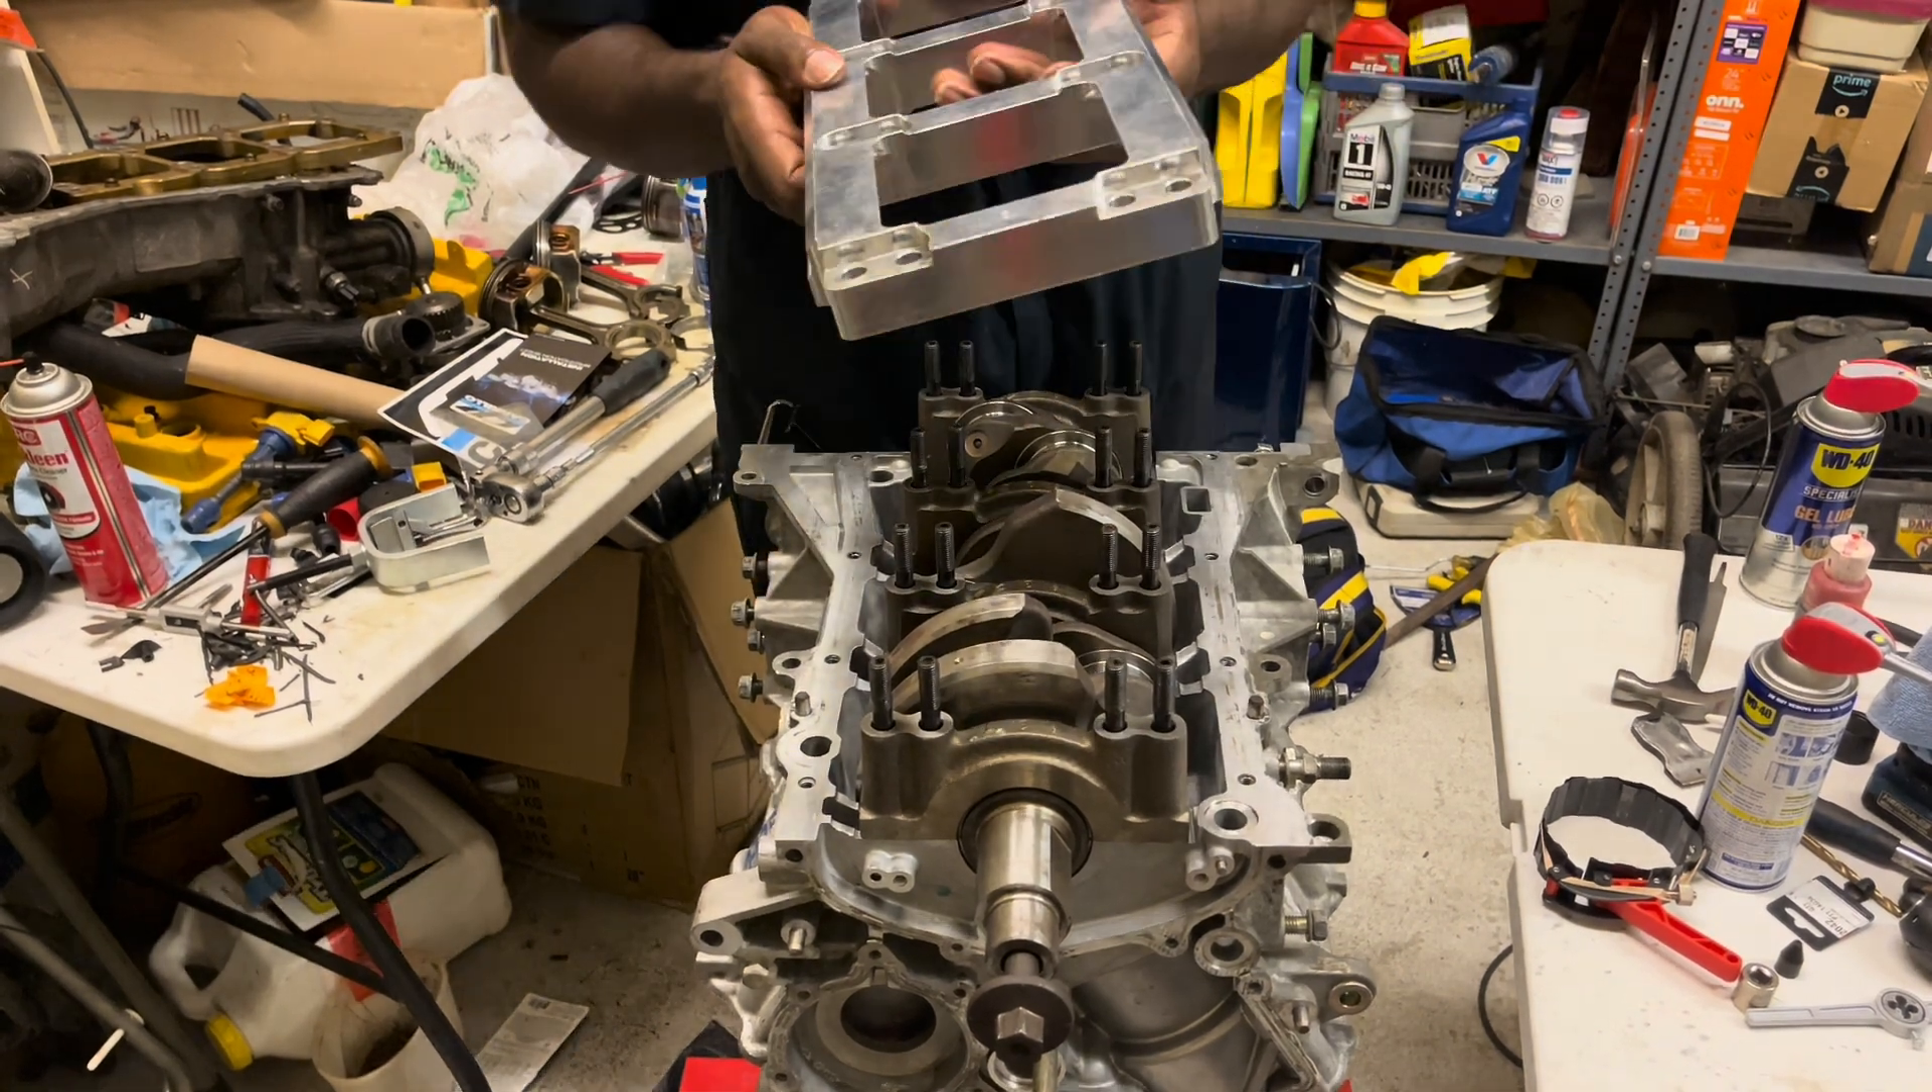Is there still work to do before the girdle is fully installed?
Yes.